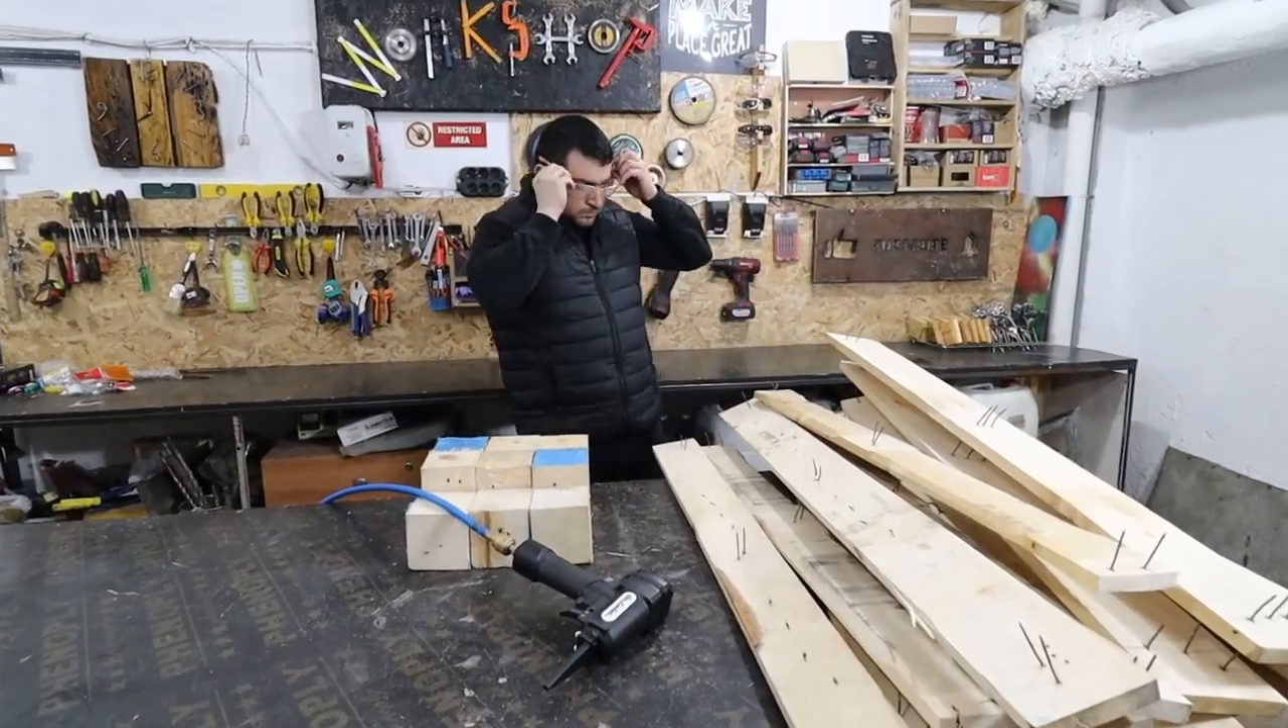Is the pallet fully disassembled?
Yes.